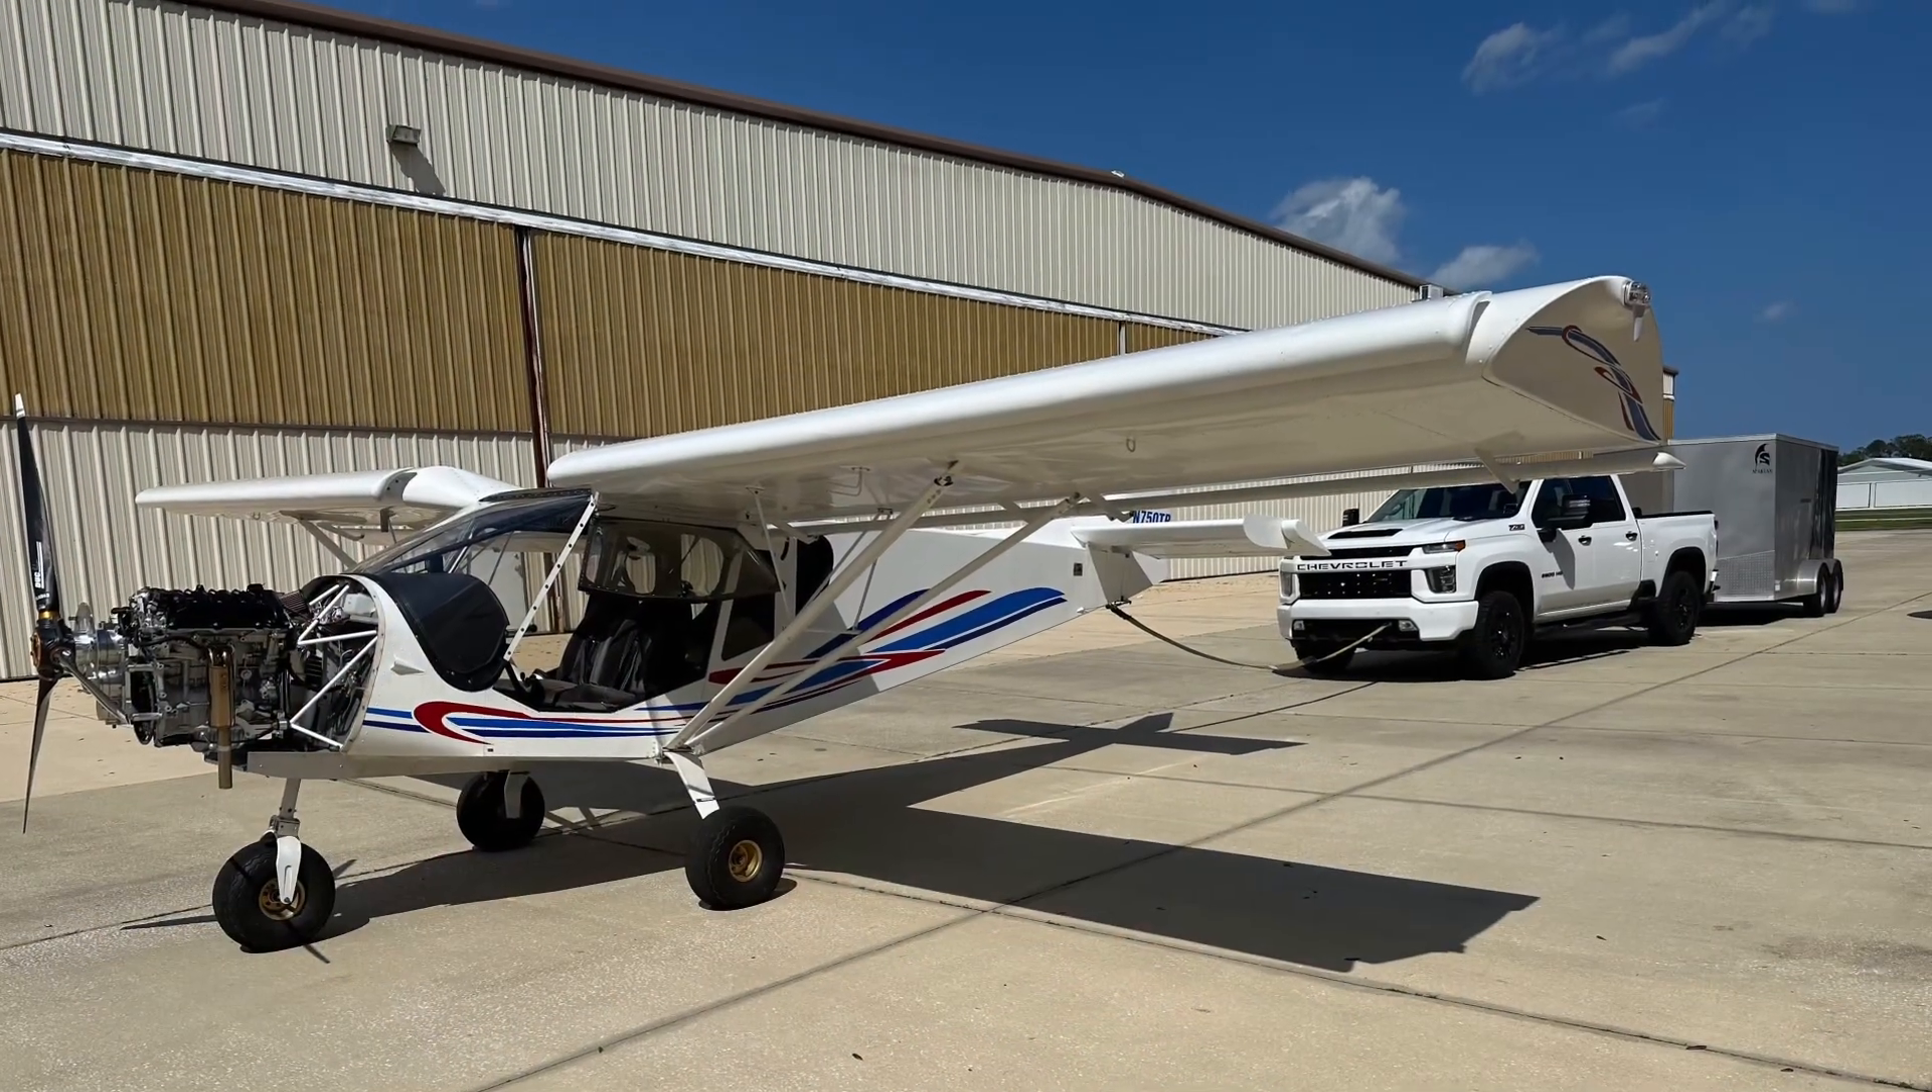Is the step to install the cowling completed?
No.